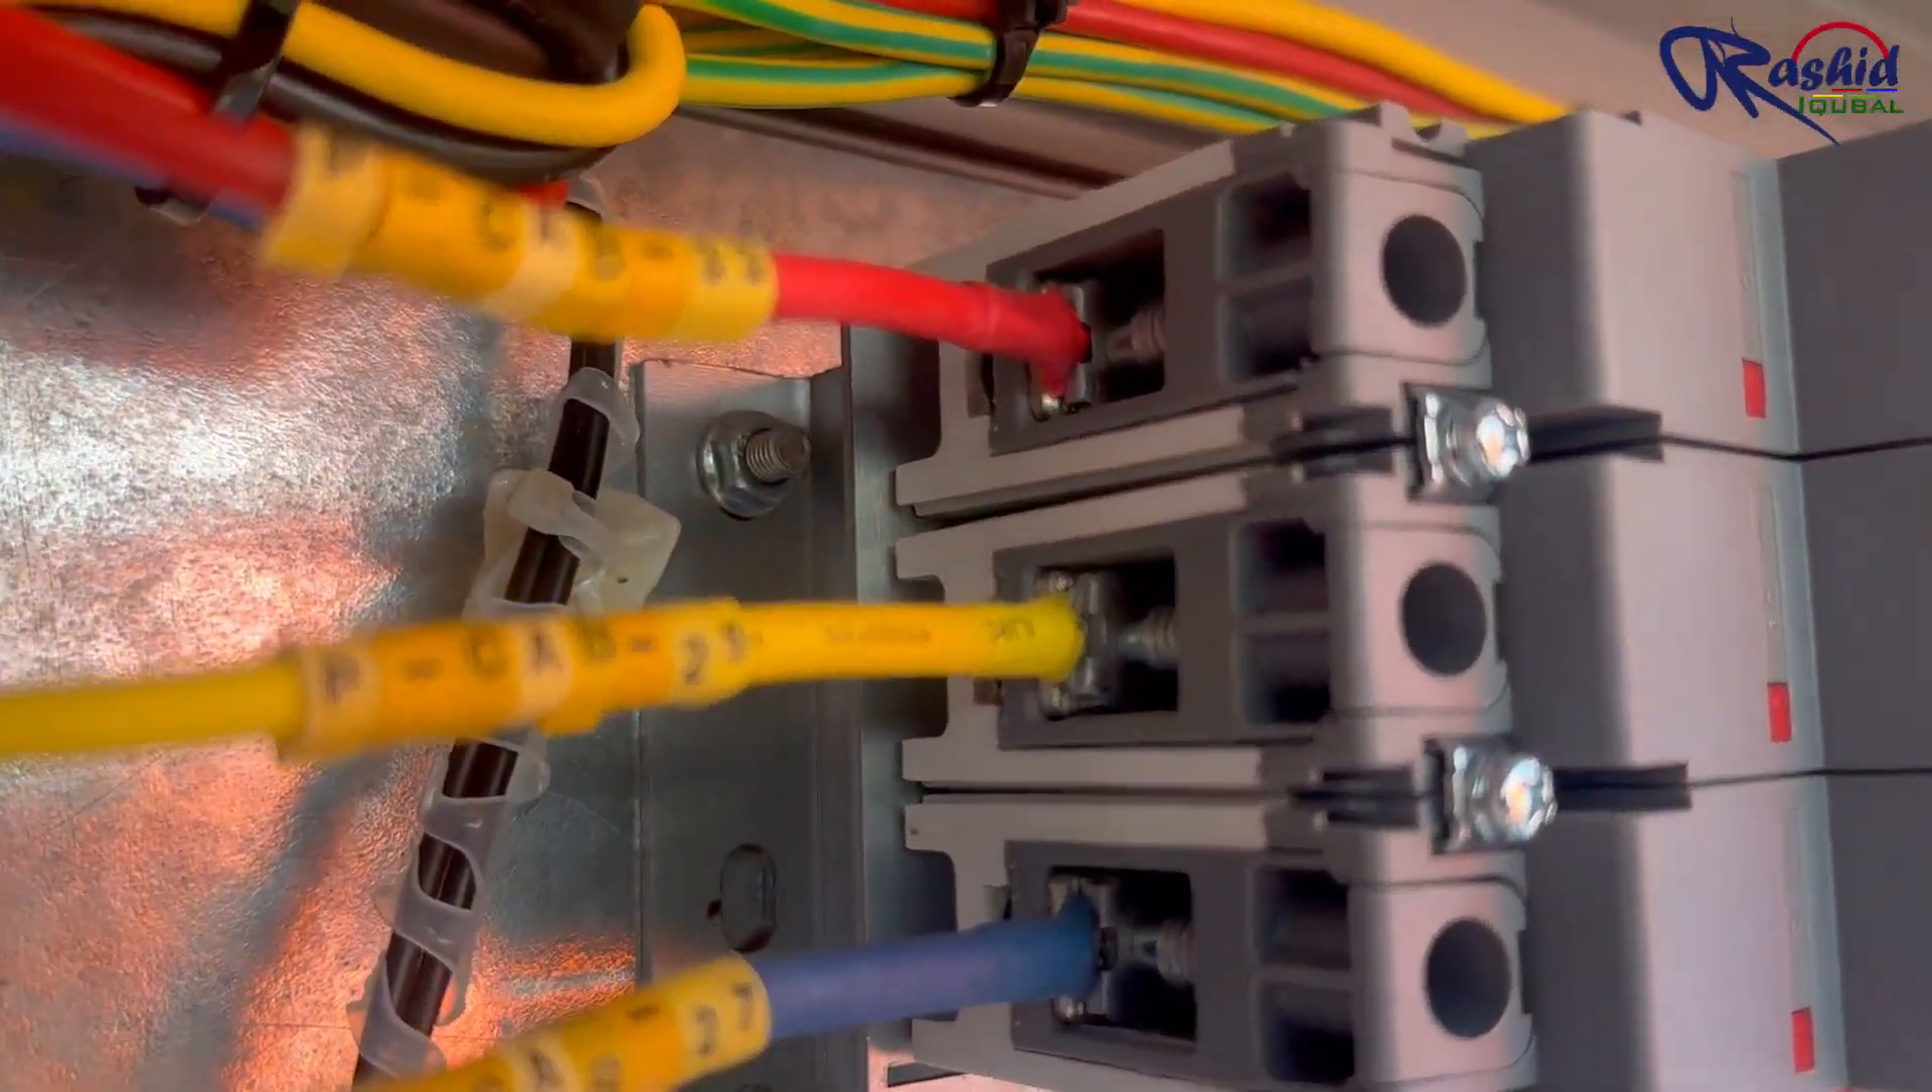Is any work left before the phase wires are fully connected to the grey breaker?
No.